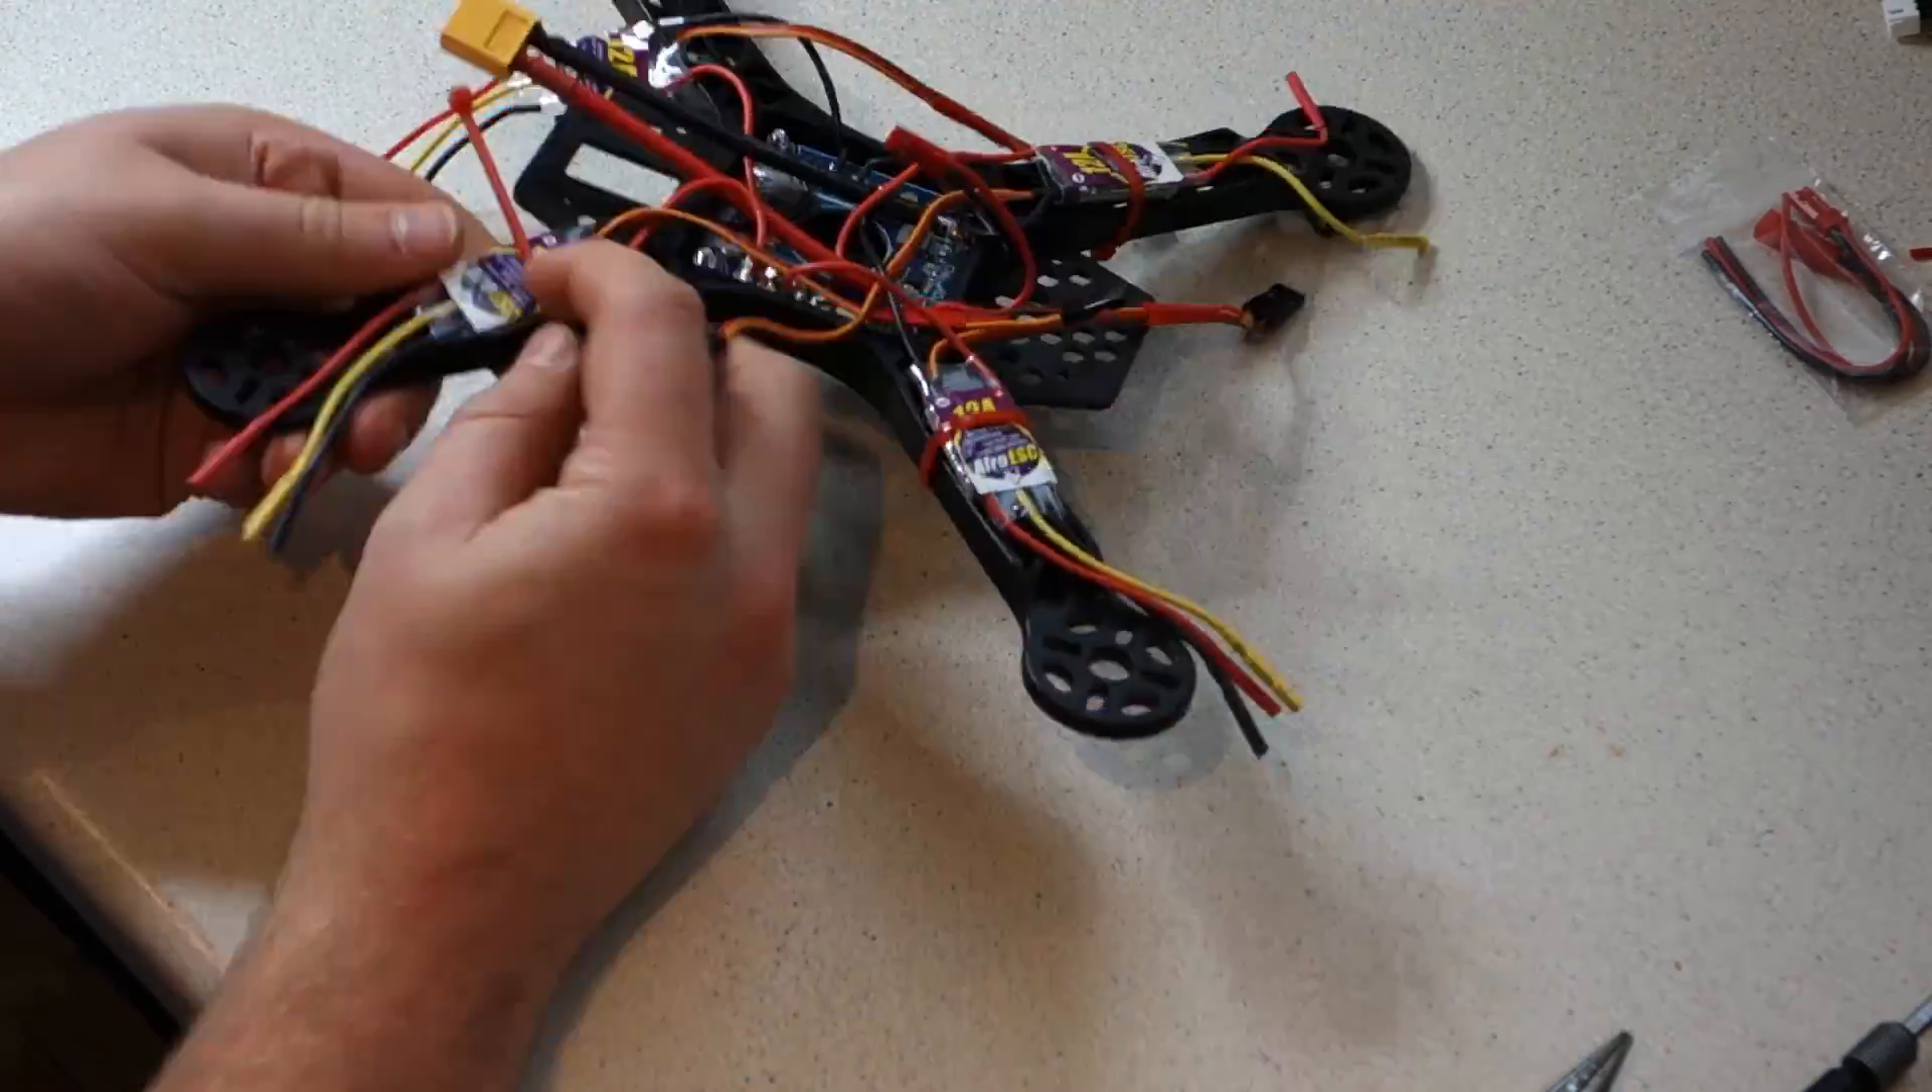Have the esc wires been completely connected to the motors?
No.